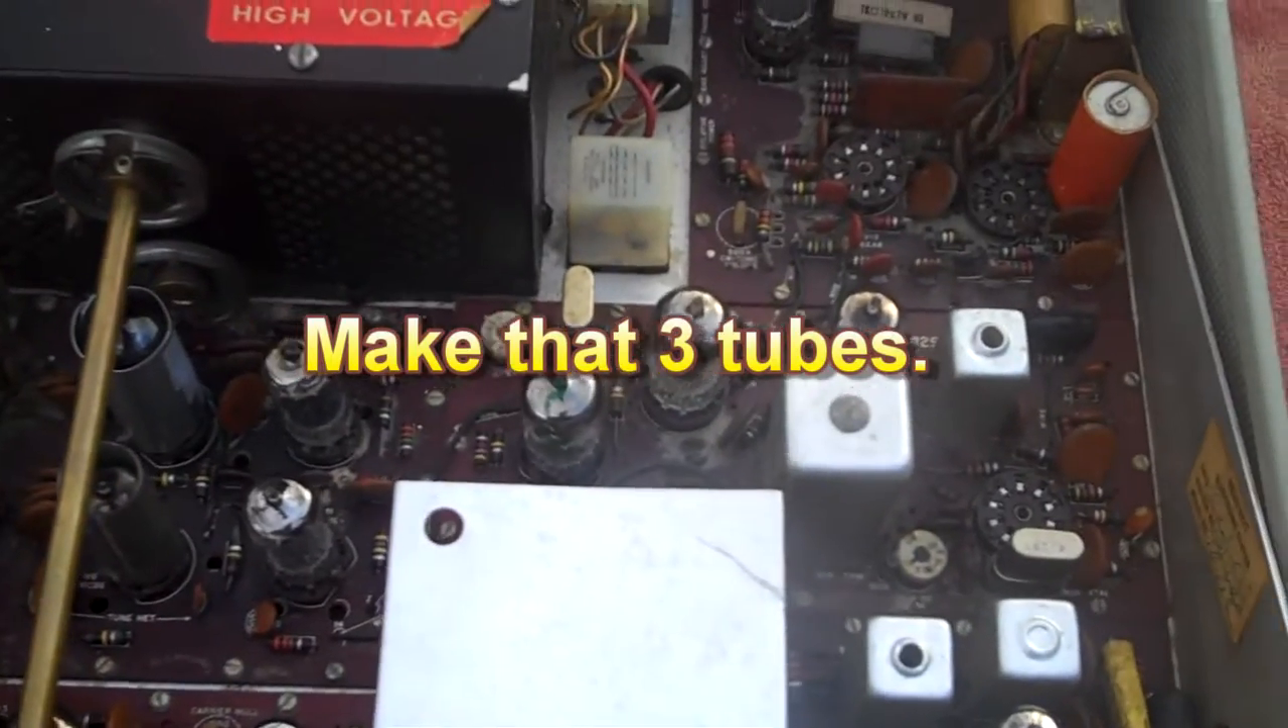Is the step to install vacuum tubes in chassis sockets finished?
No.